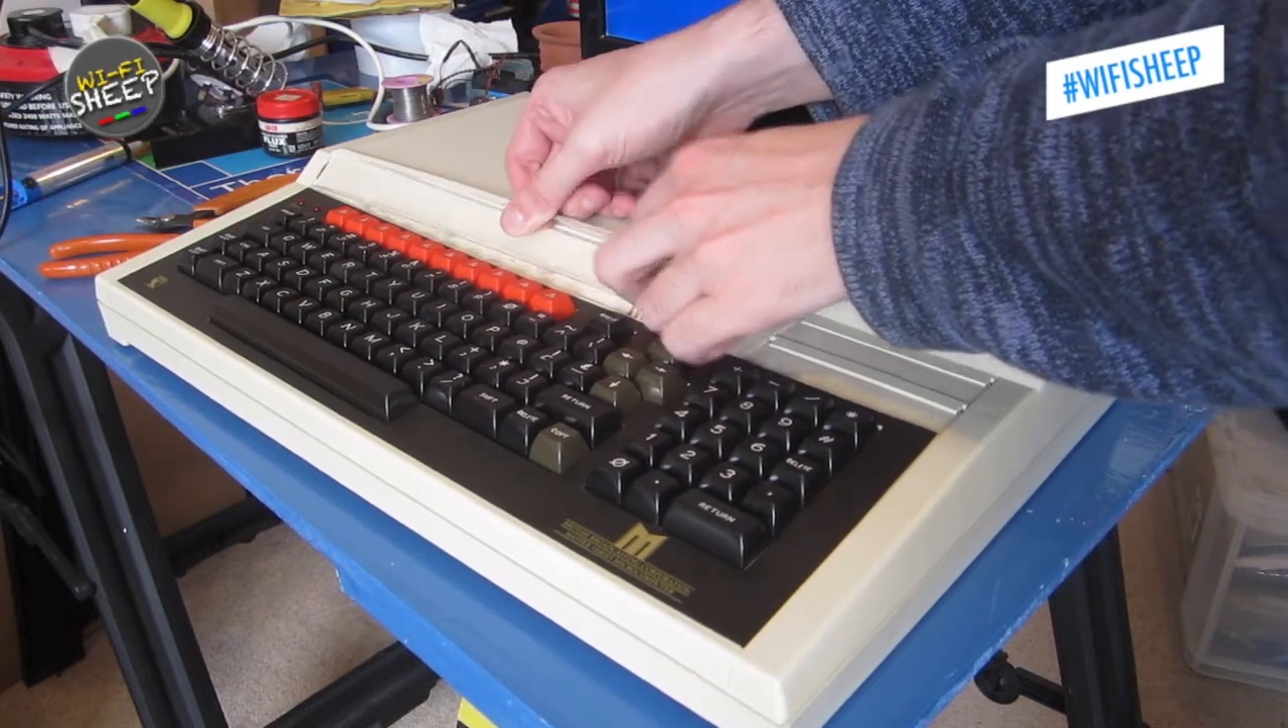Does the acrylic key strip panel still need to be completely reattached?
Yes.